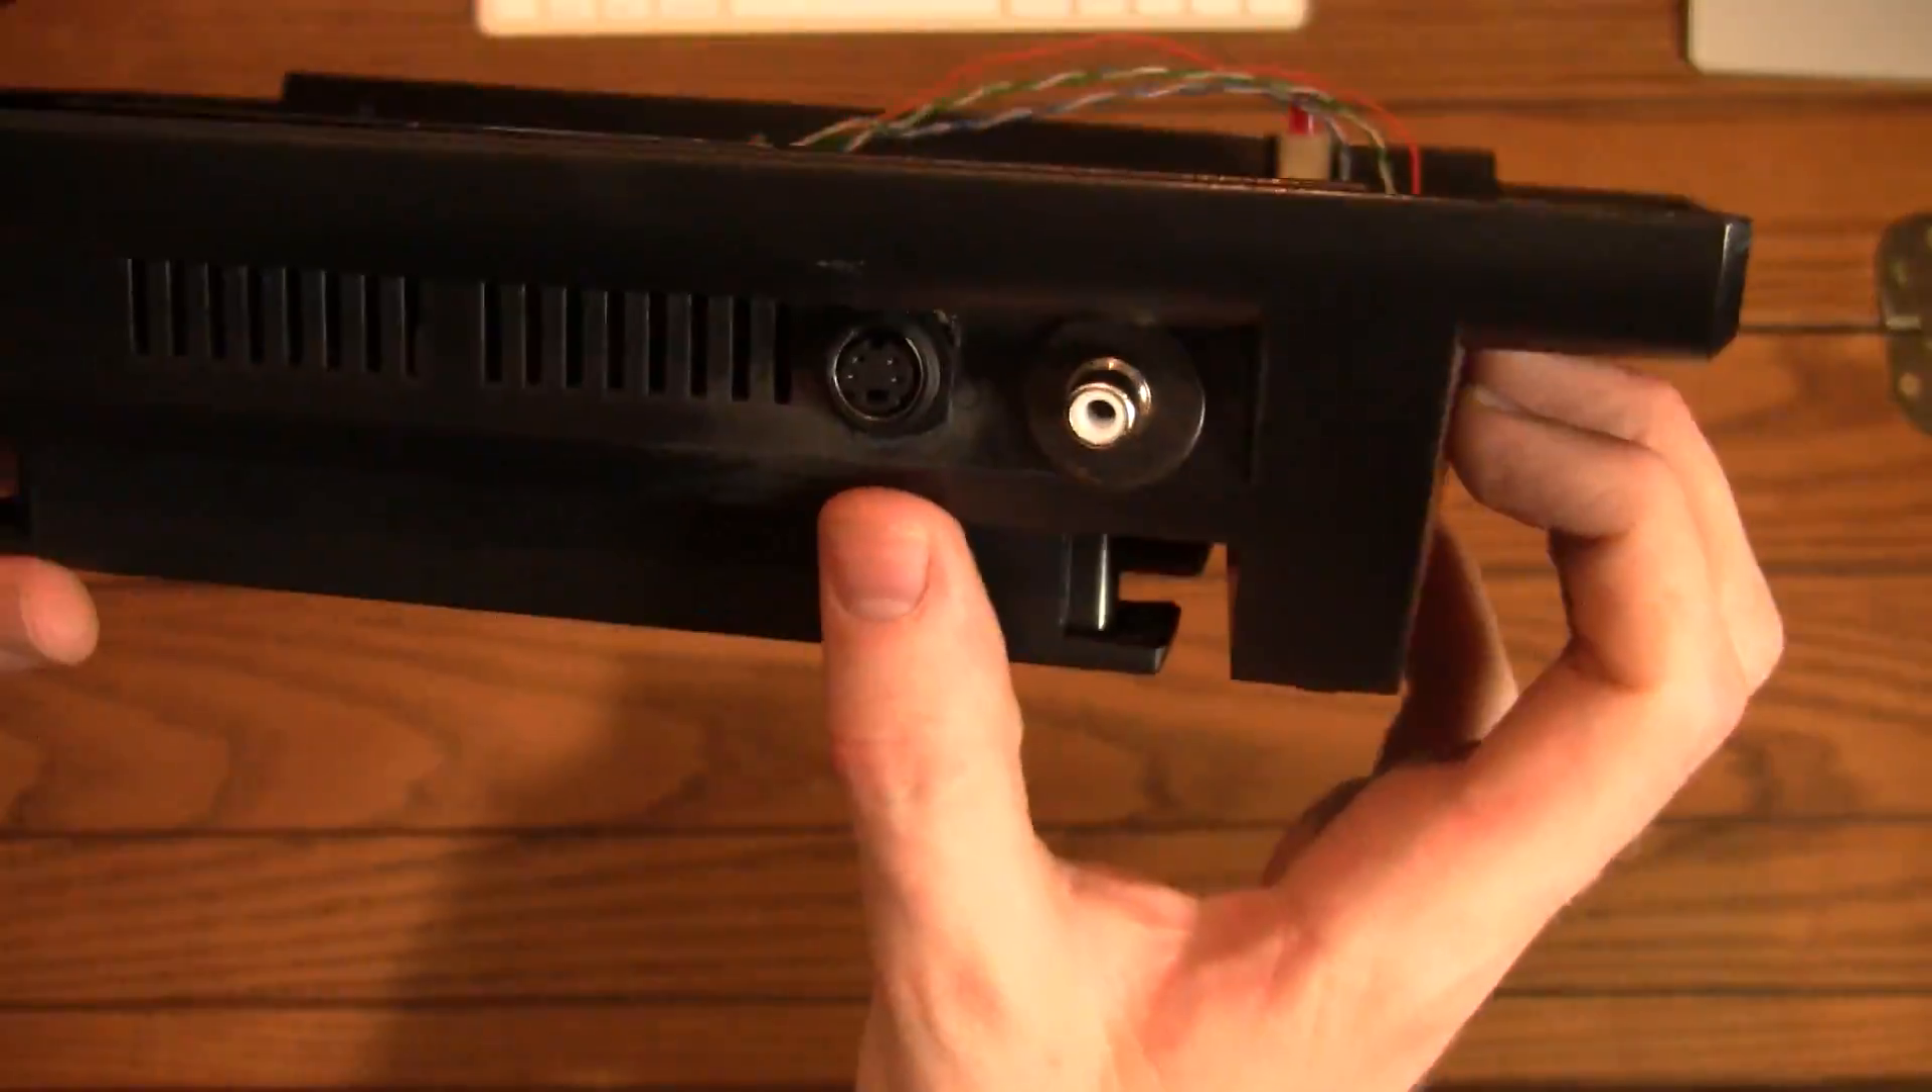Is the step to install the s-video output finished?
Yes.